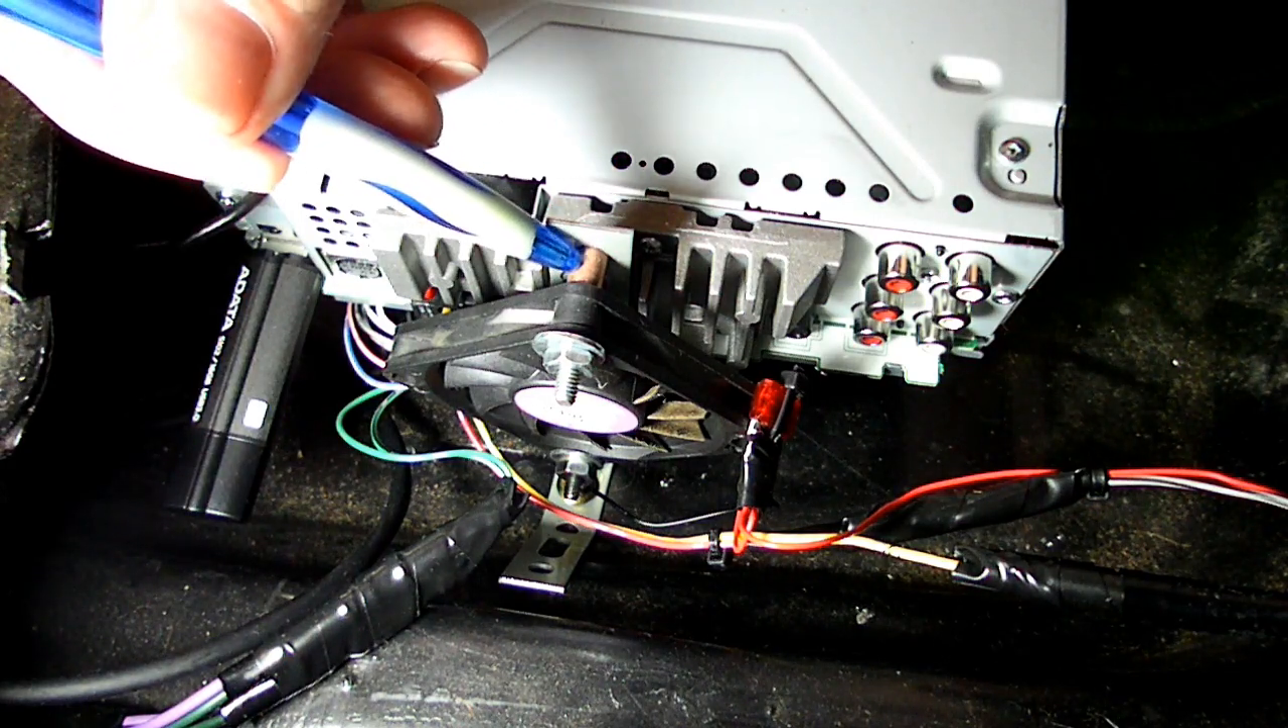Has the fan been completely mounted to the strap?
Yes.